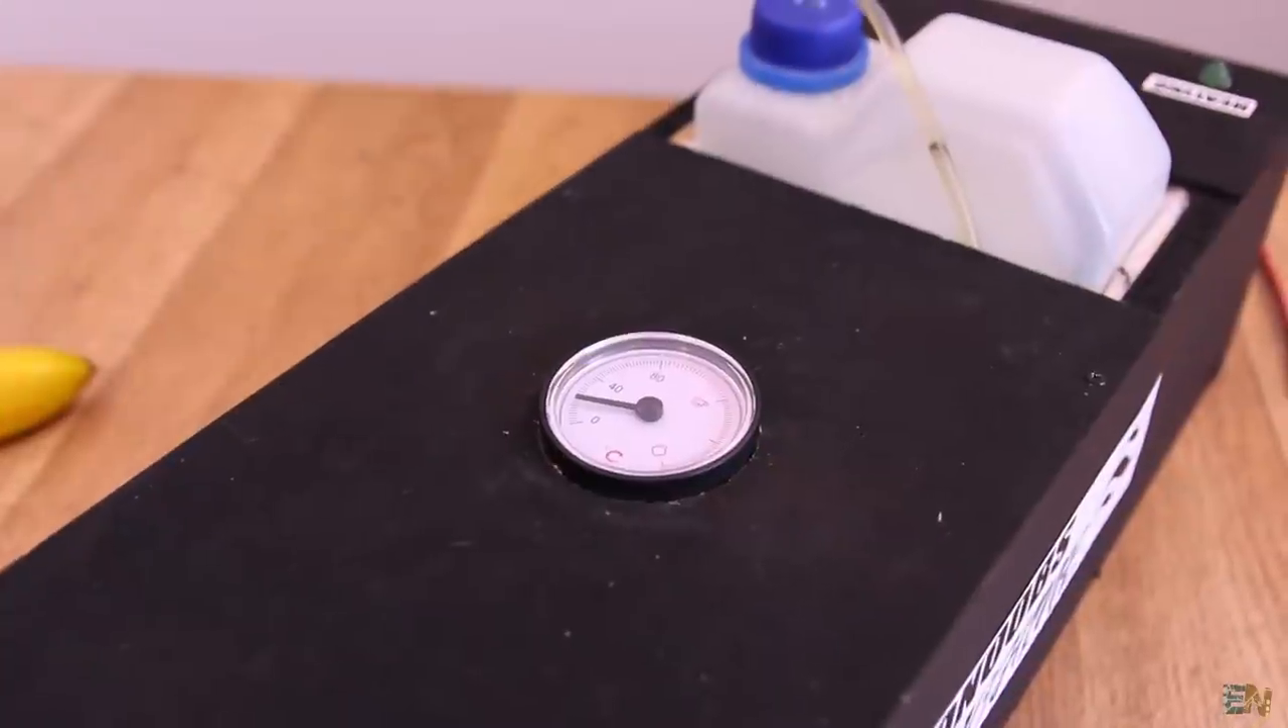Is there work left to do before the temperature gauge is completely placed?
No.